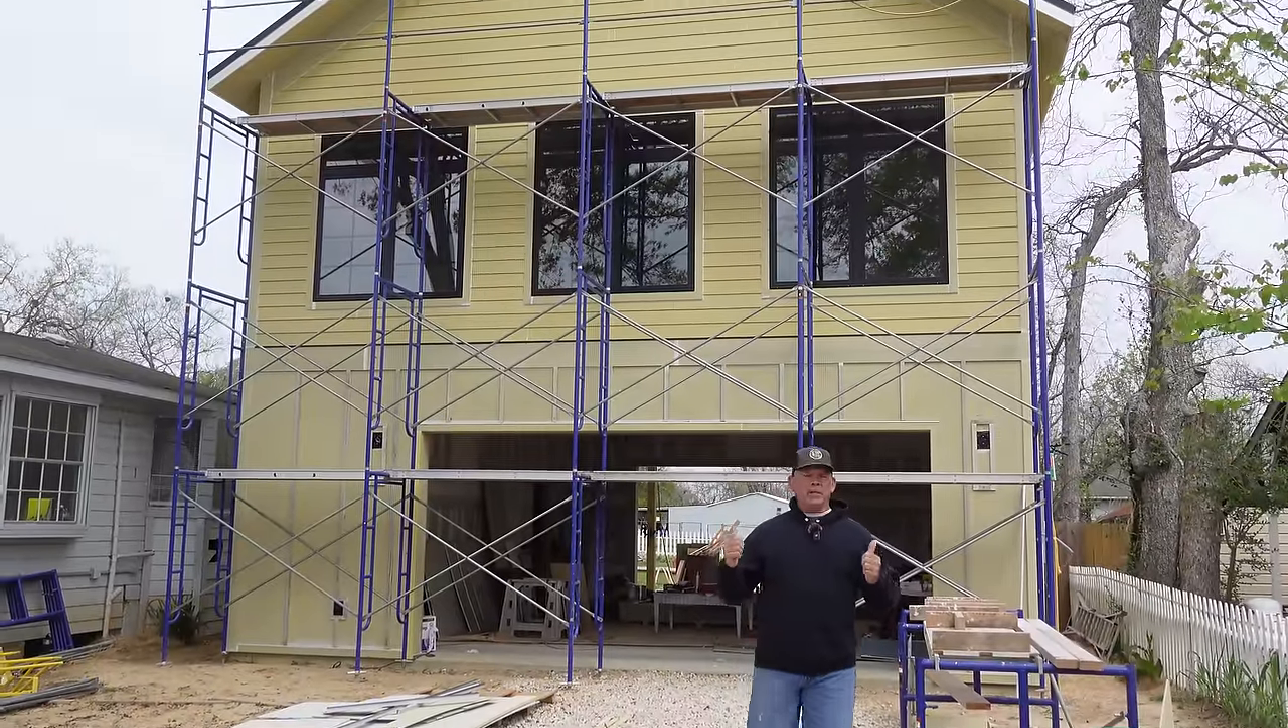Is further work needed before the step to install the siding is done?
No.